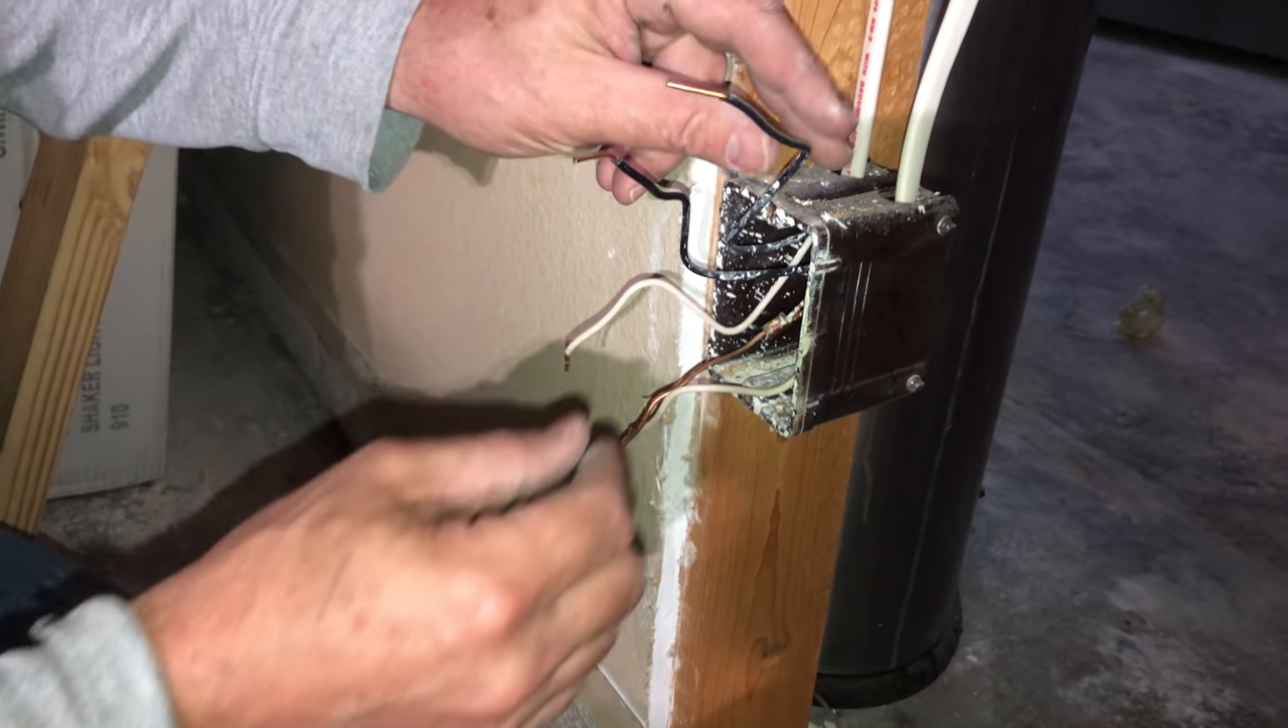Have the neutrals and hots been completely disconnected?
Yes.